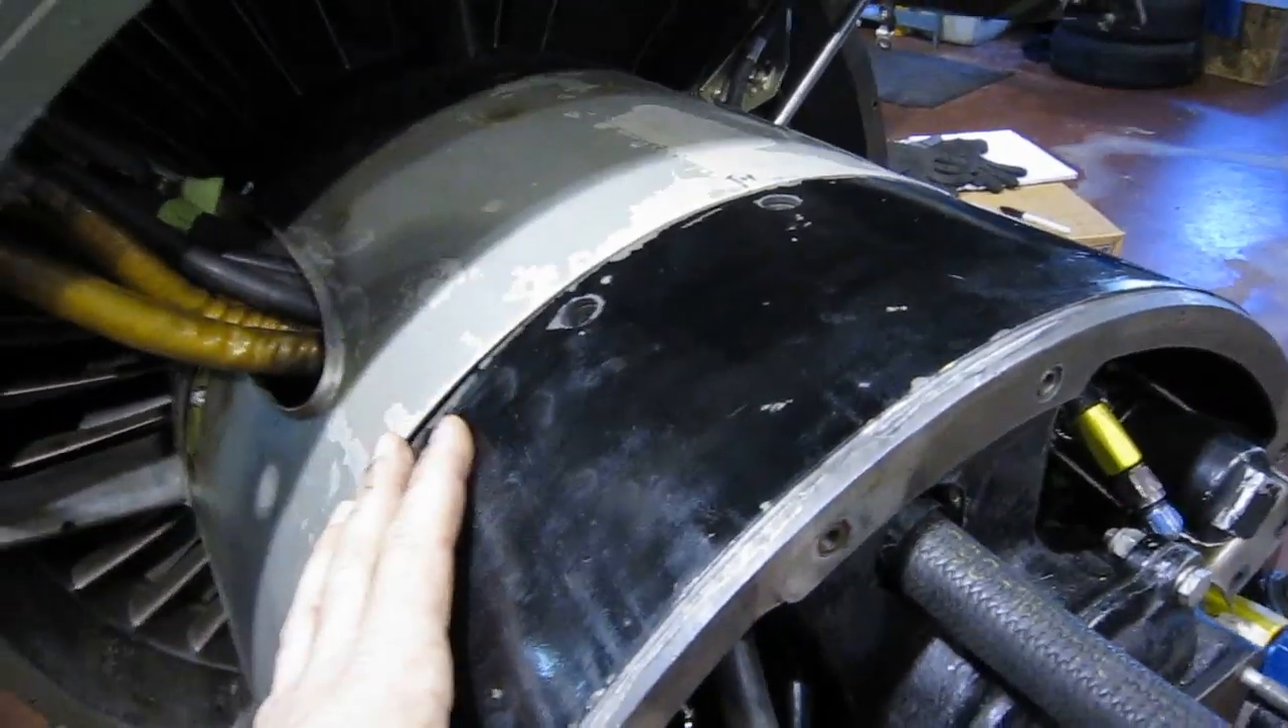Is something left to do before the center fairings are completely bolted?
Yes.